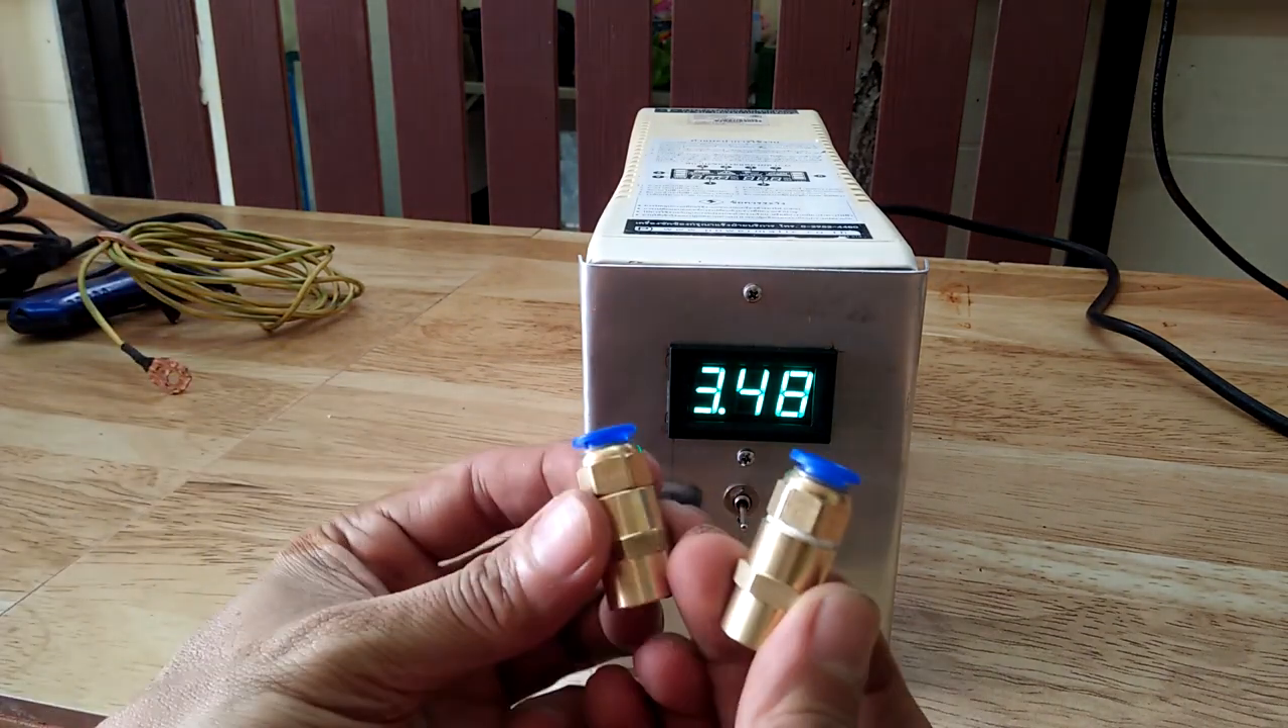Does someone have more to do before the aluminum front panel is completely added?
No.